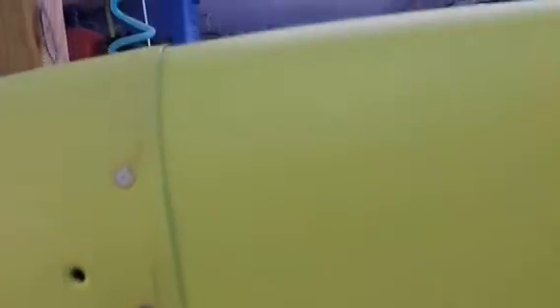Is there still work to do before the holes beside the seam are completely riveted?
Yes.